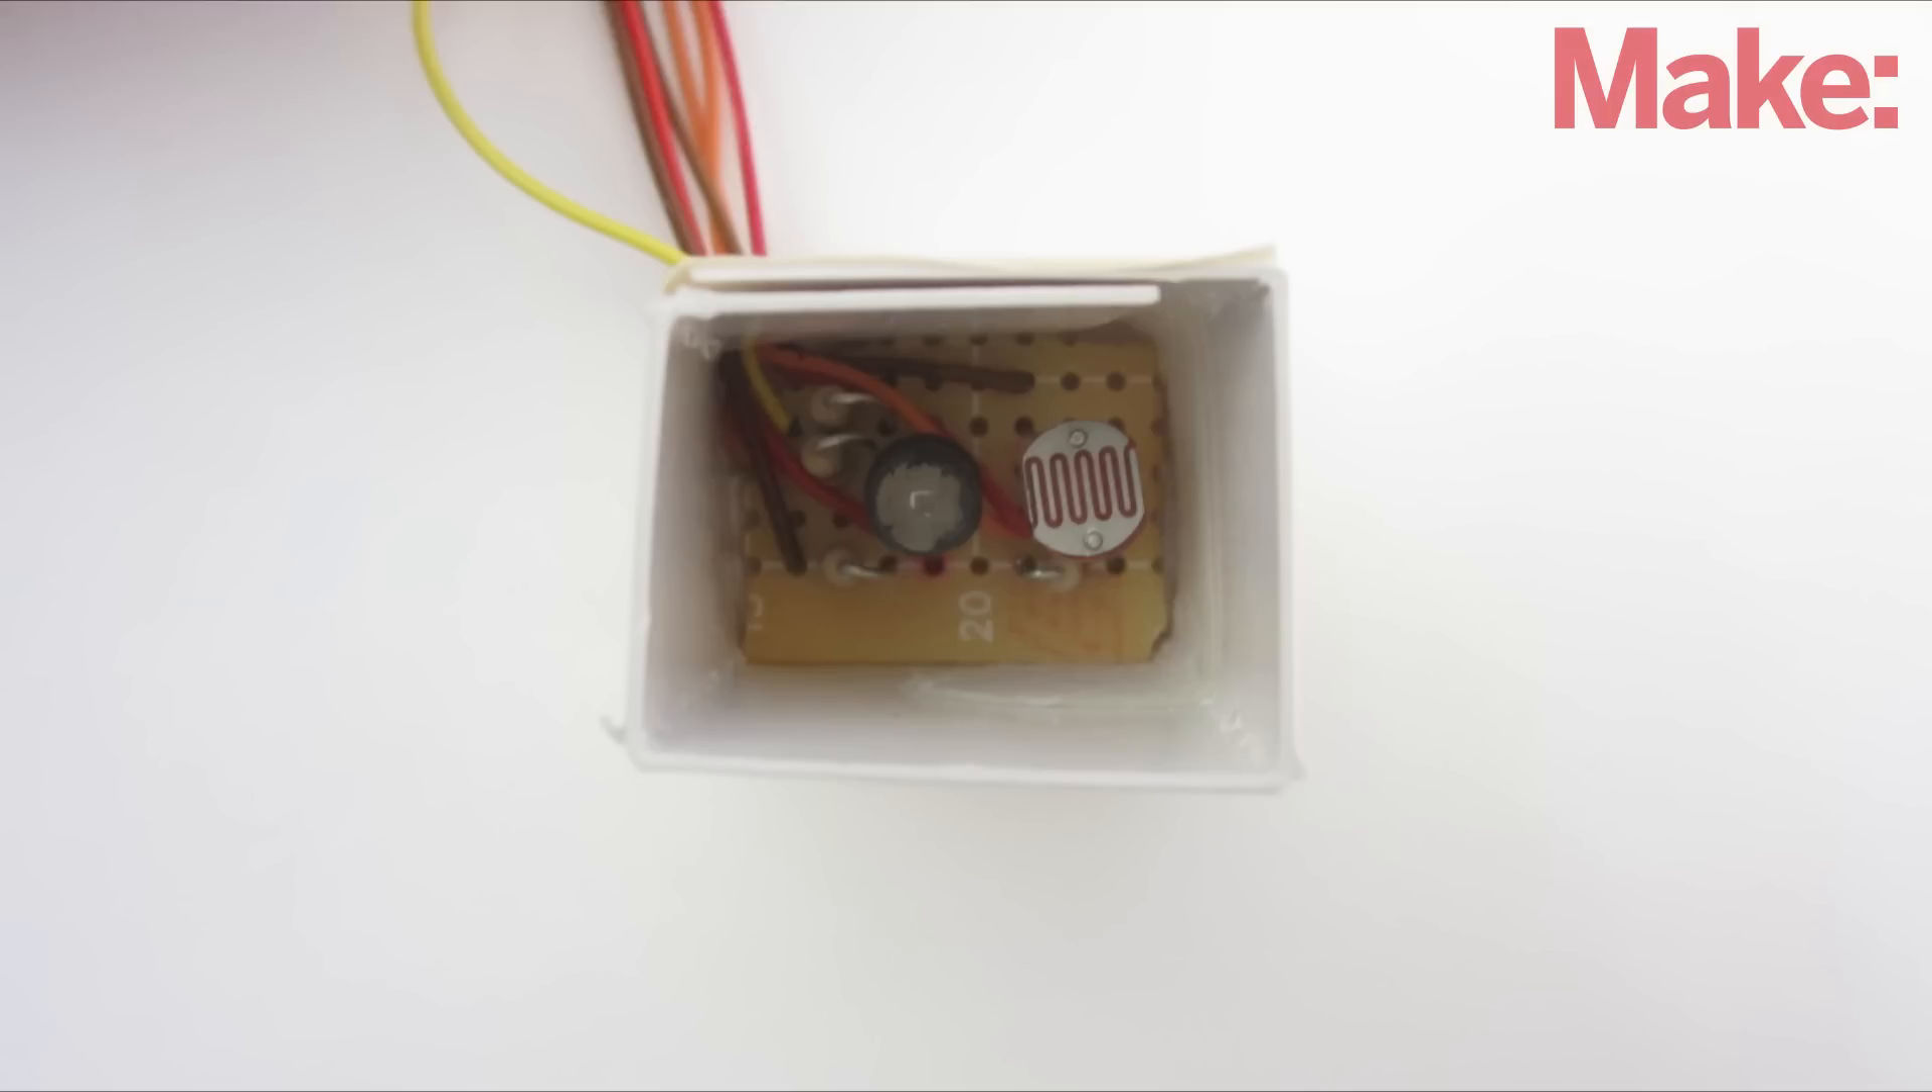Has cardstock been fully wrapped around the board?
Yes.